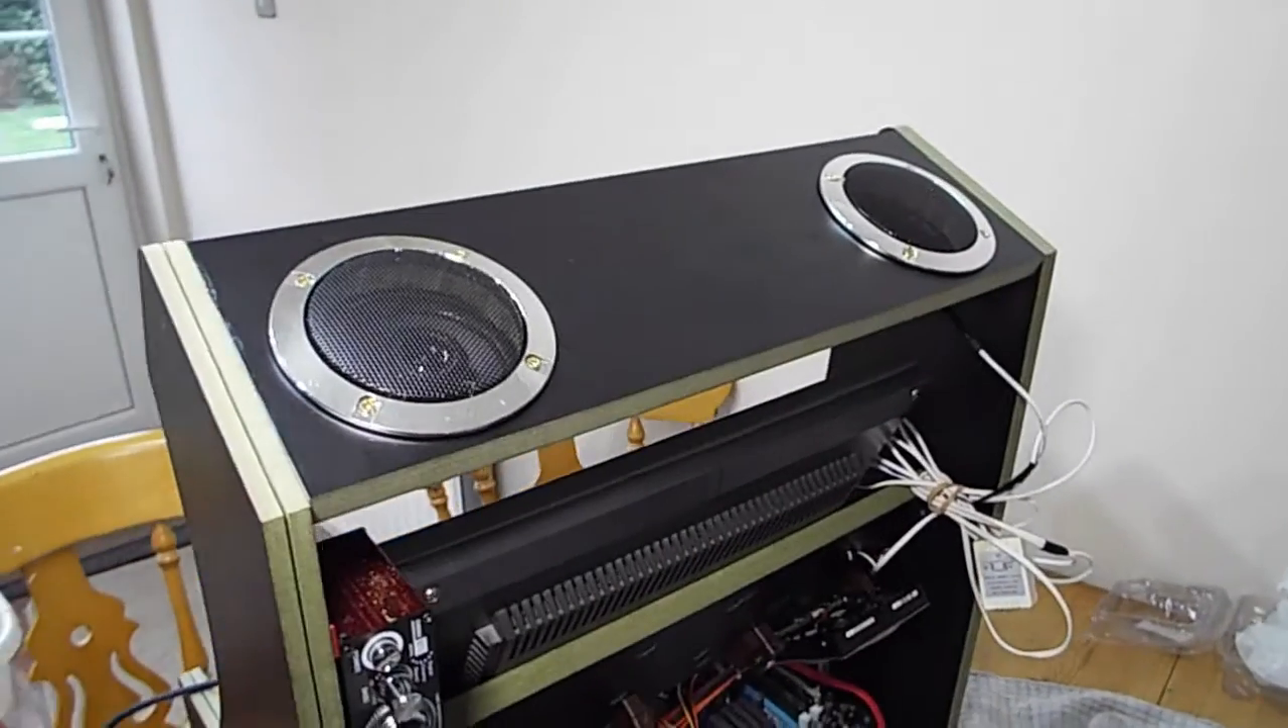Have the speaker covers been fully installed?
Yes.